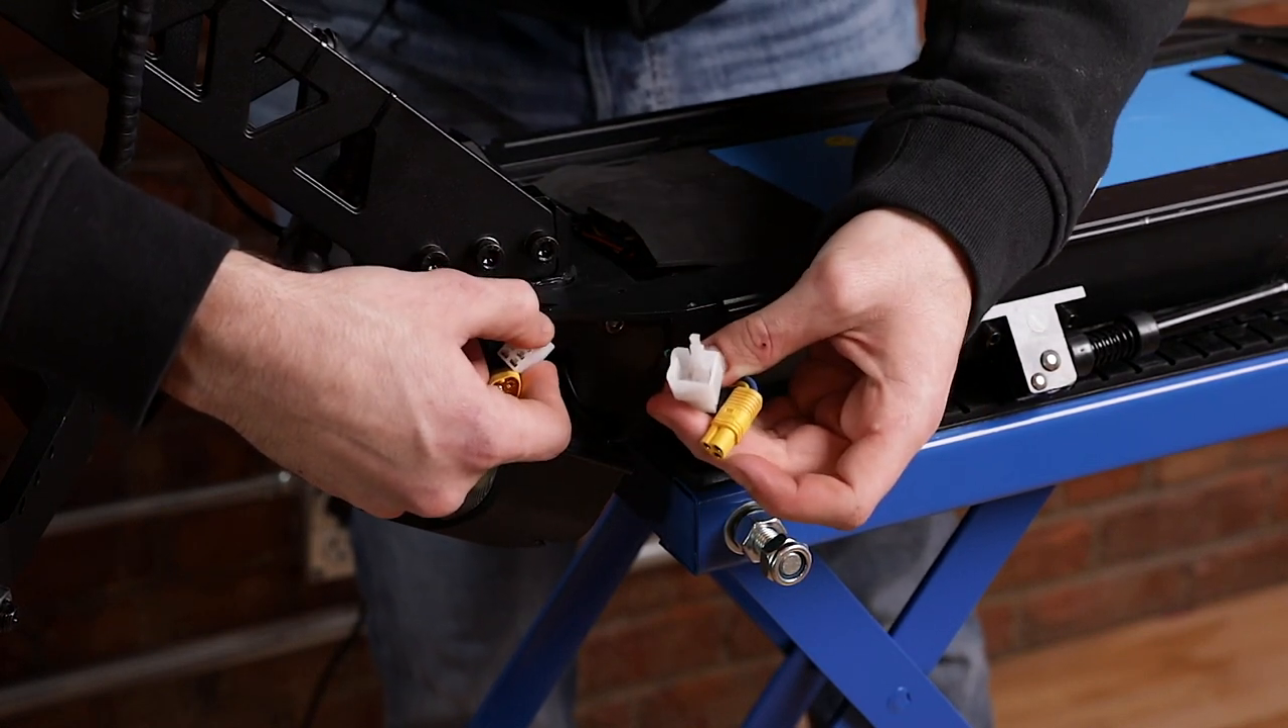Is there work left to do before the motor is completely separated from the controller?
No.